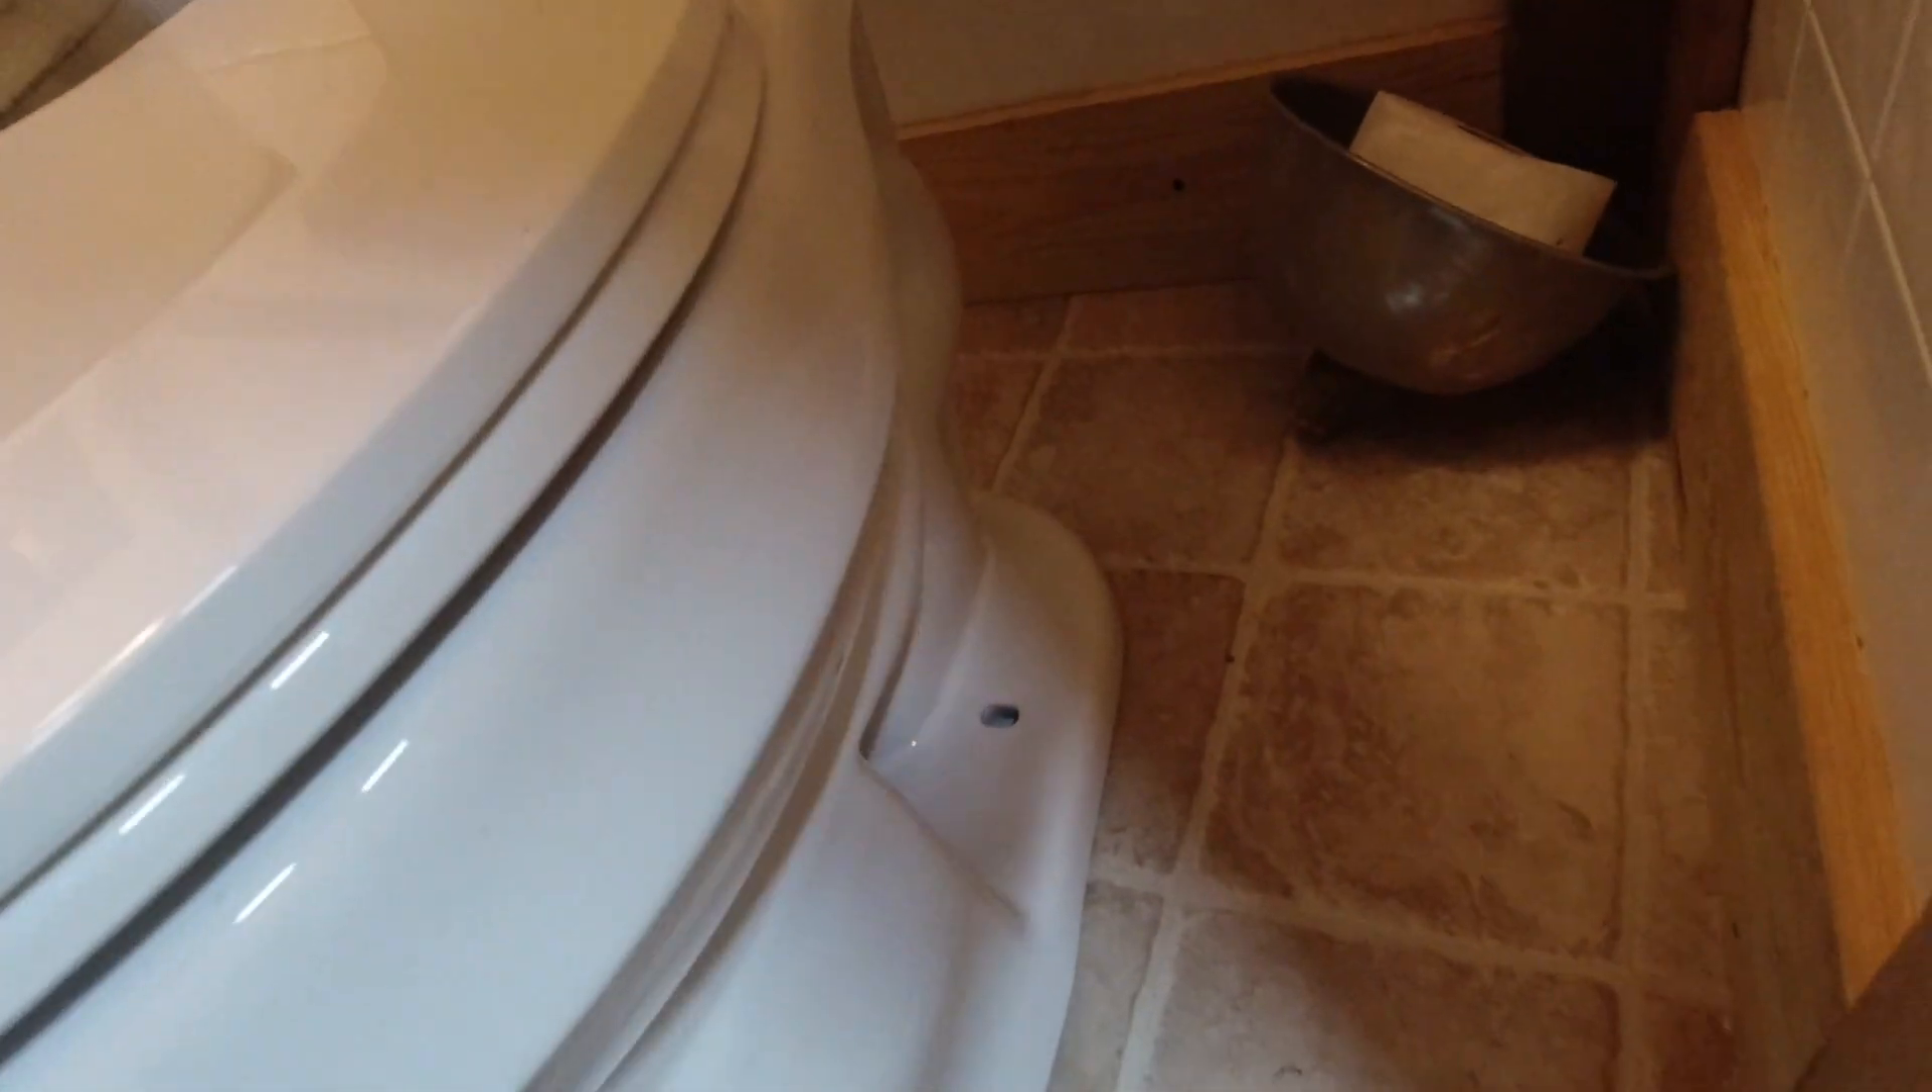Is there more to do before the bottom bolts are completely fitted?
Yes.